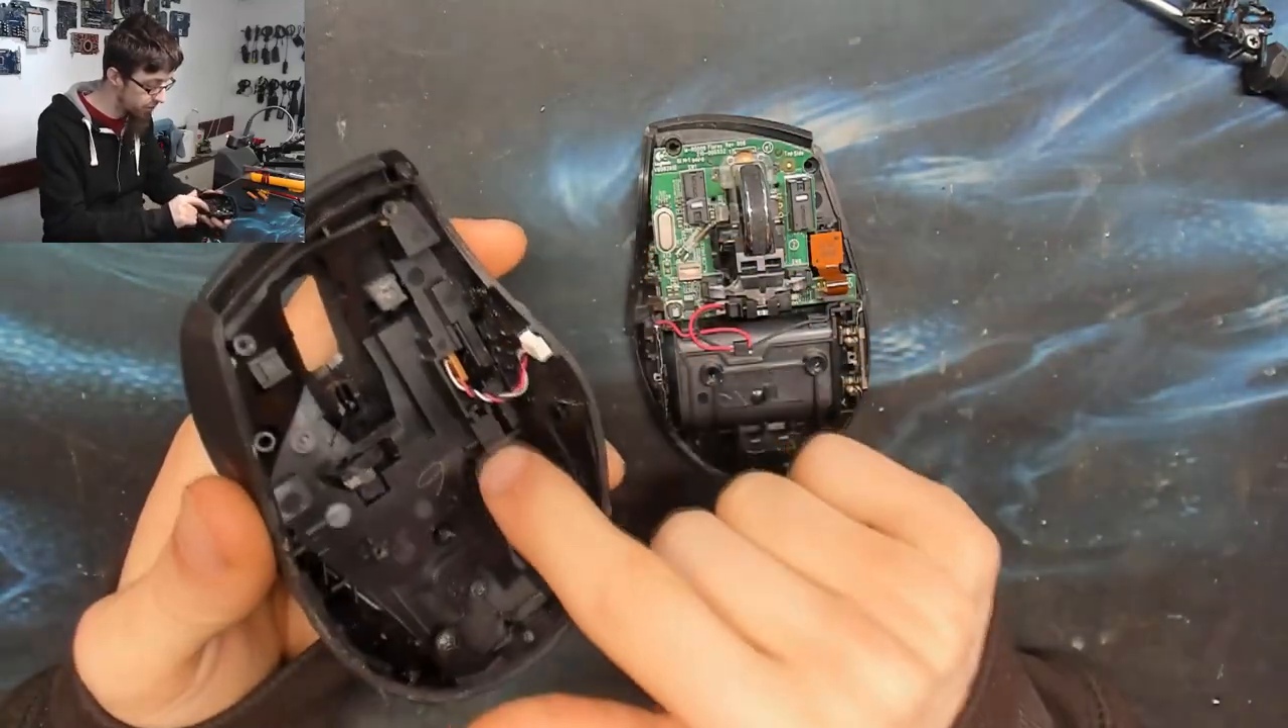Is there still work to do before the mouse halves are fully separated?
No.